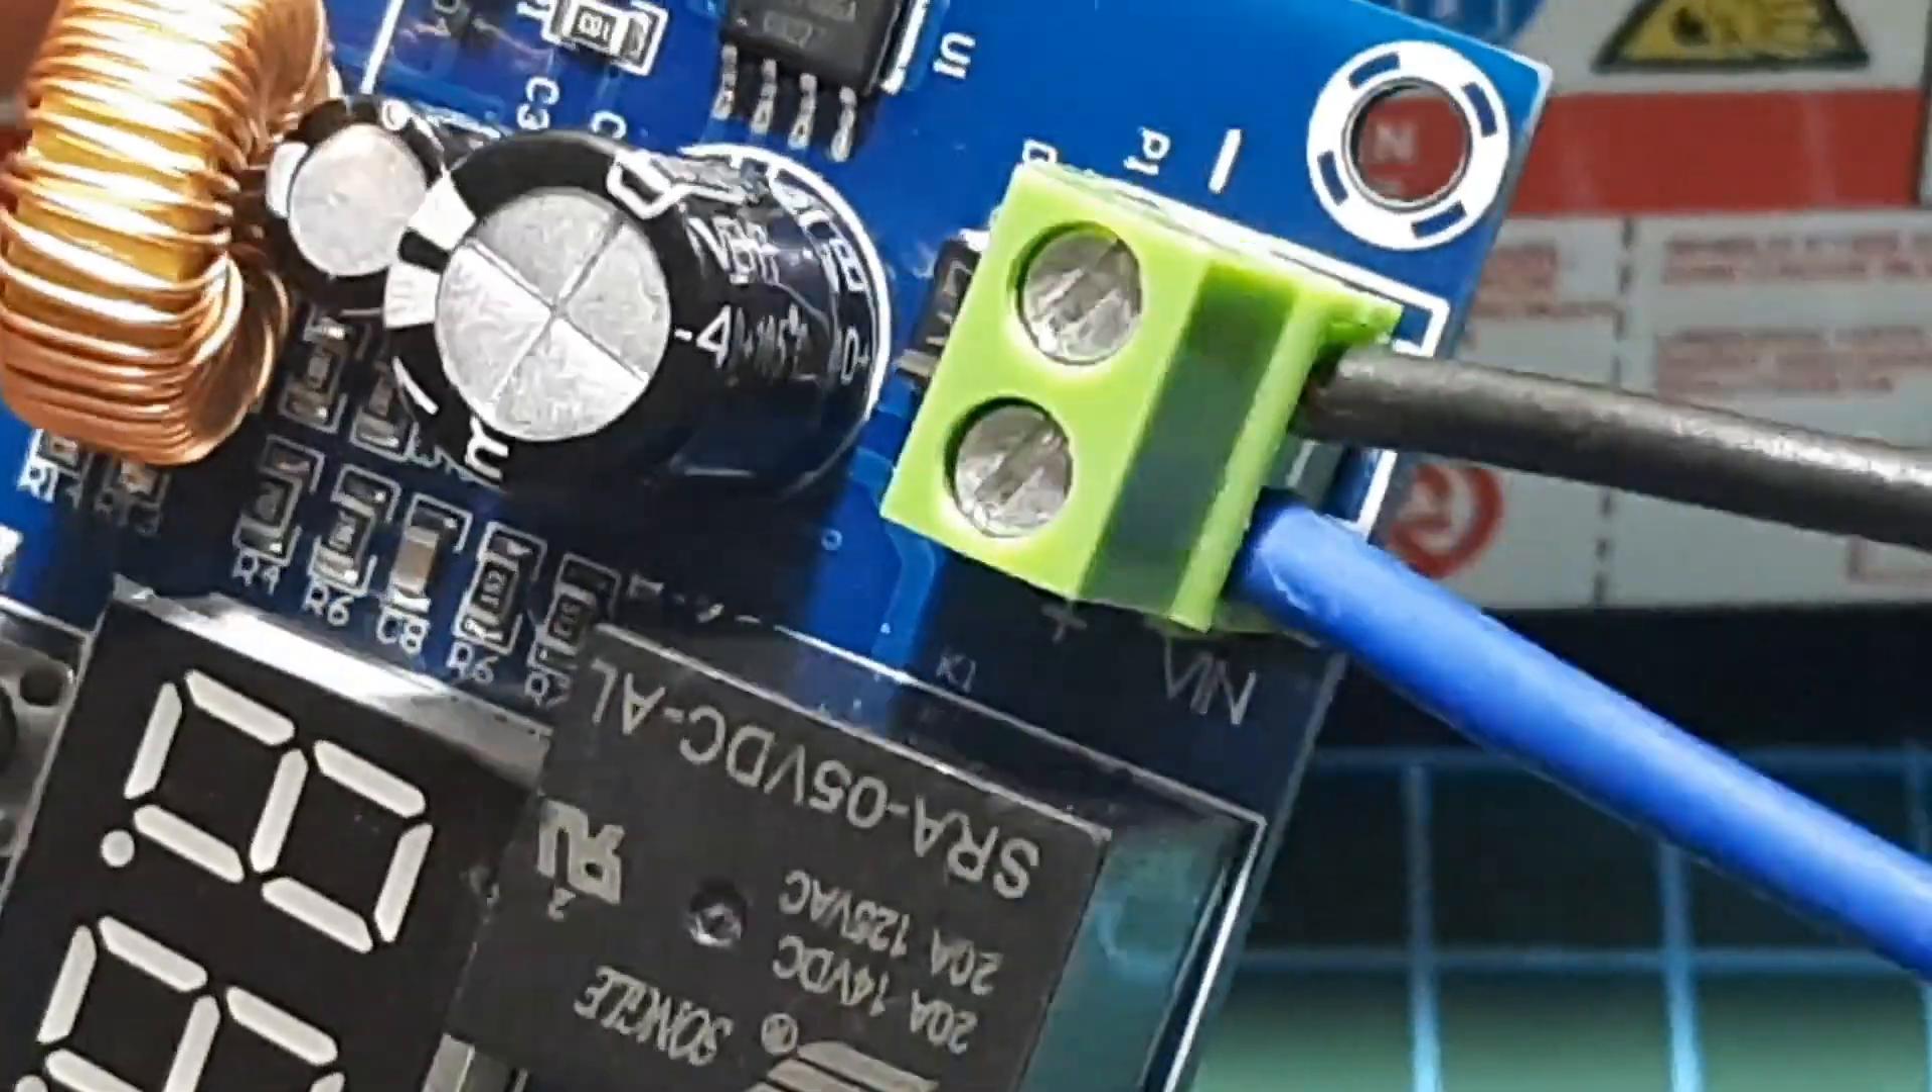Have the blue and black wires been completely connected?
Yes.